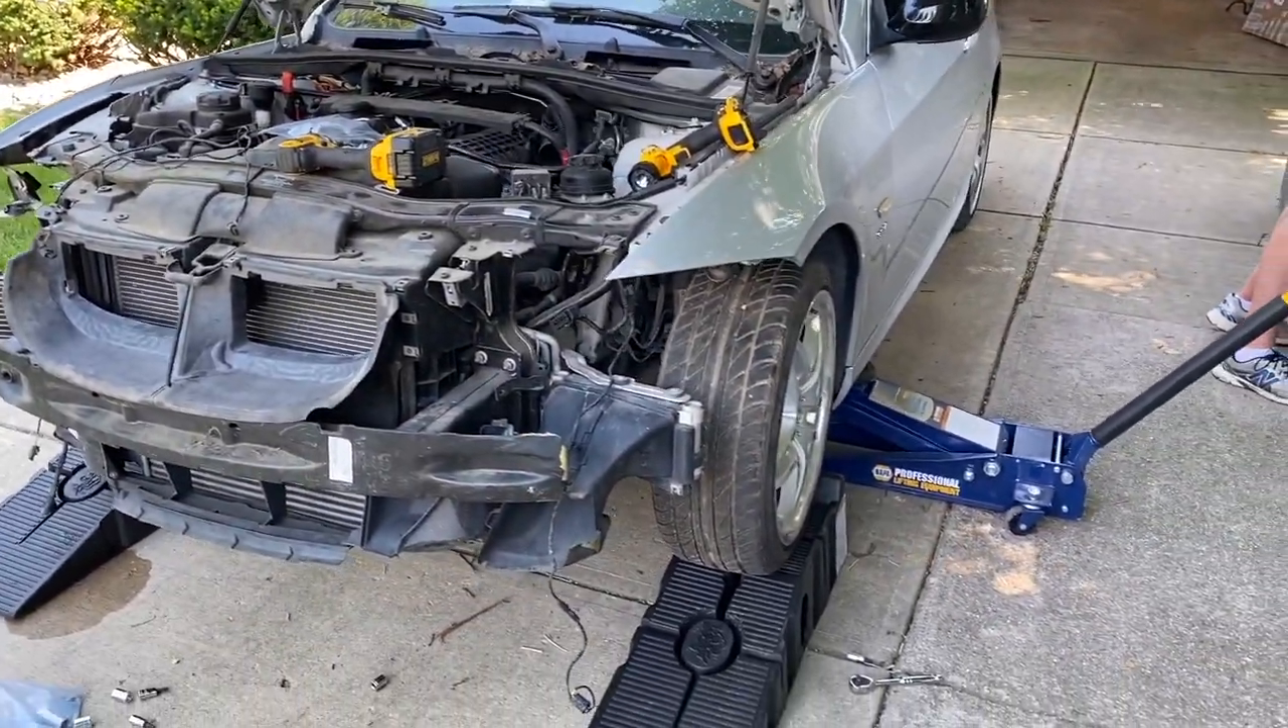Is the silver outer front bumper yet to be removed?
No.